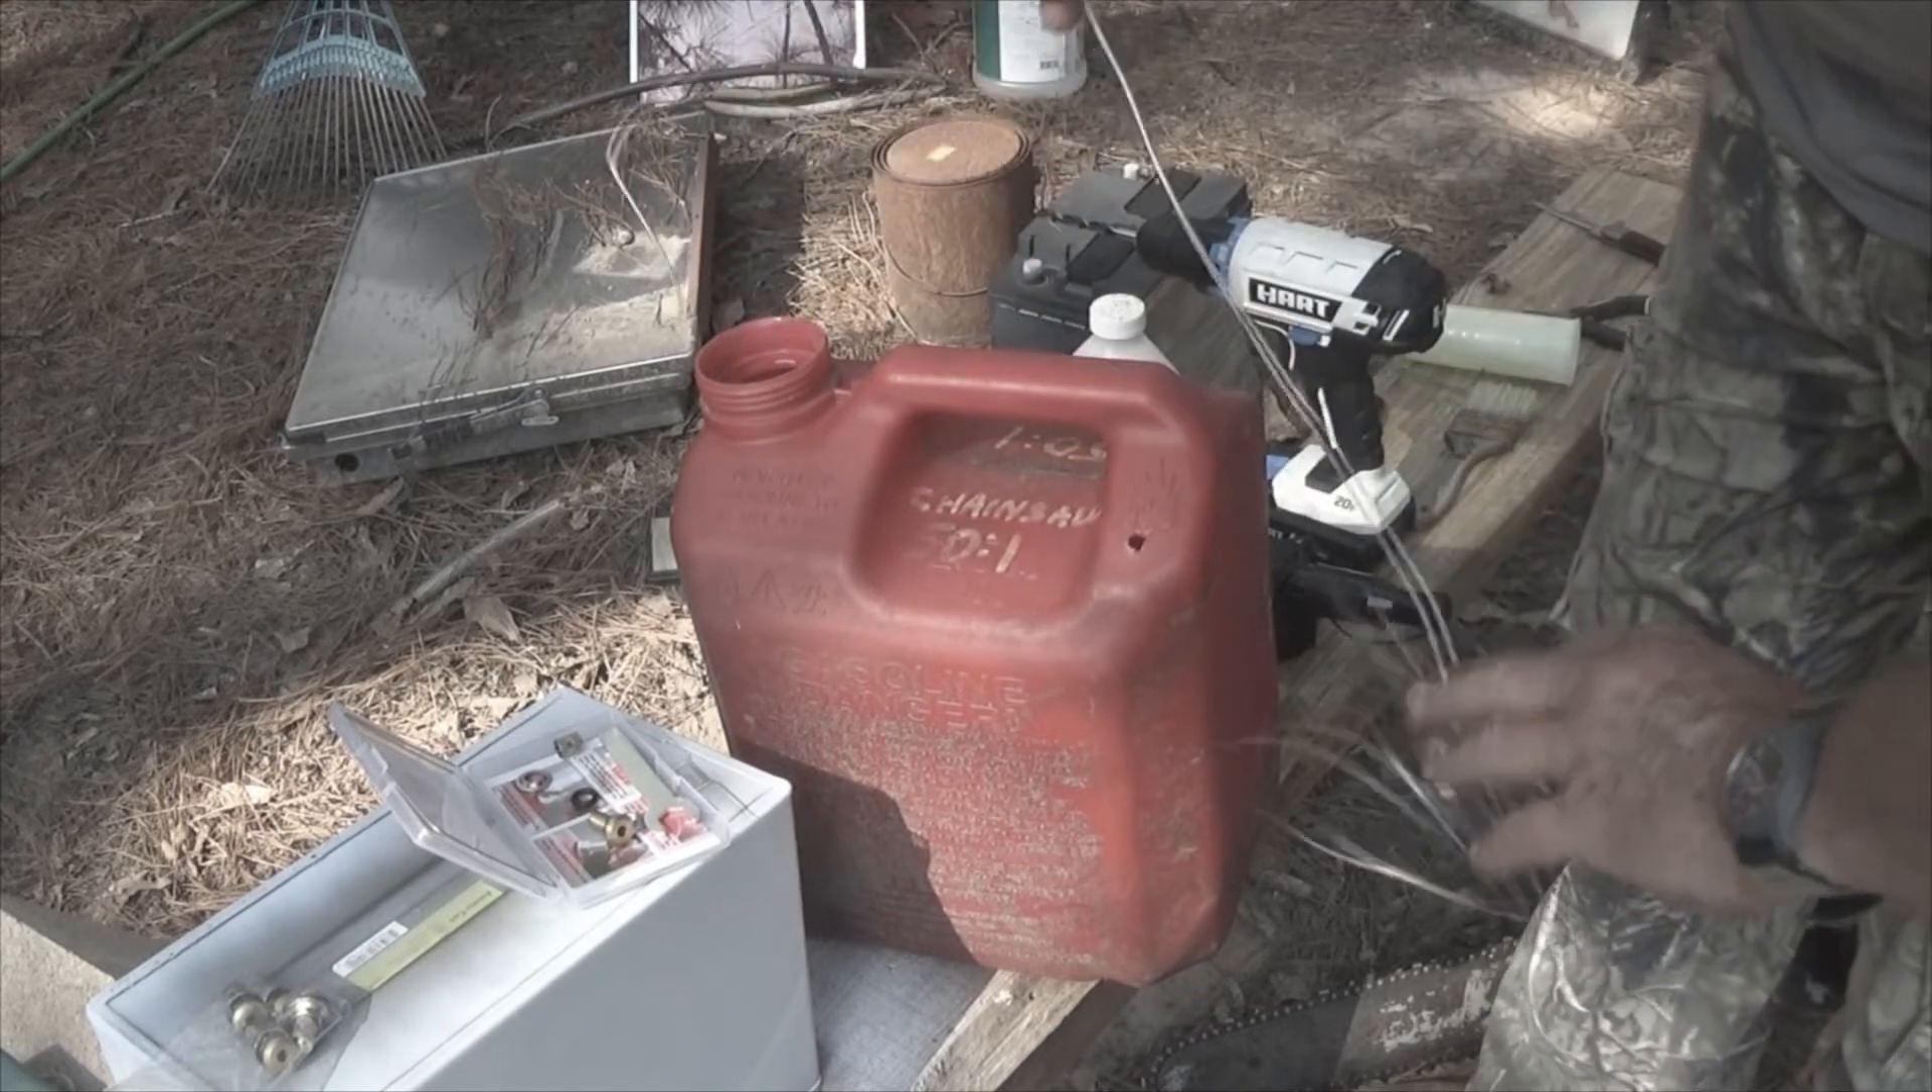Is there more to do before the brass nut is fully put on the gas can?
Yes.